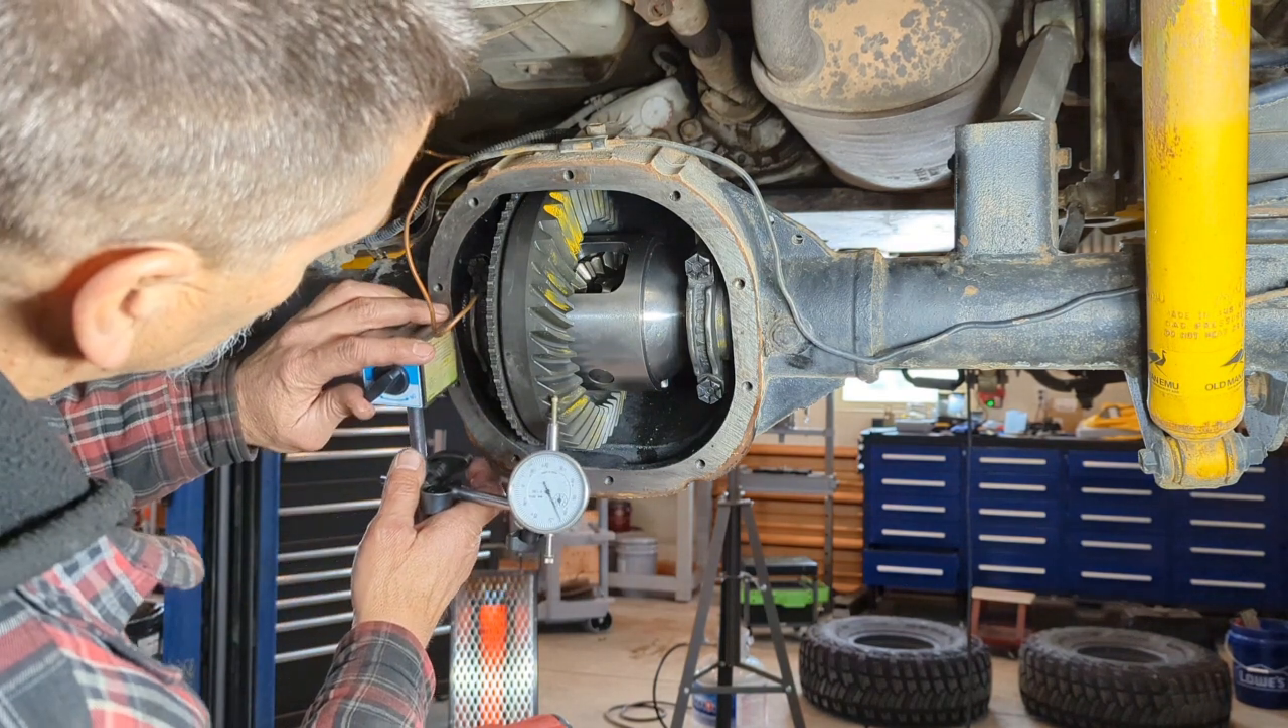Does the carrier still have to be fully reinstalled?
No.